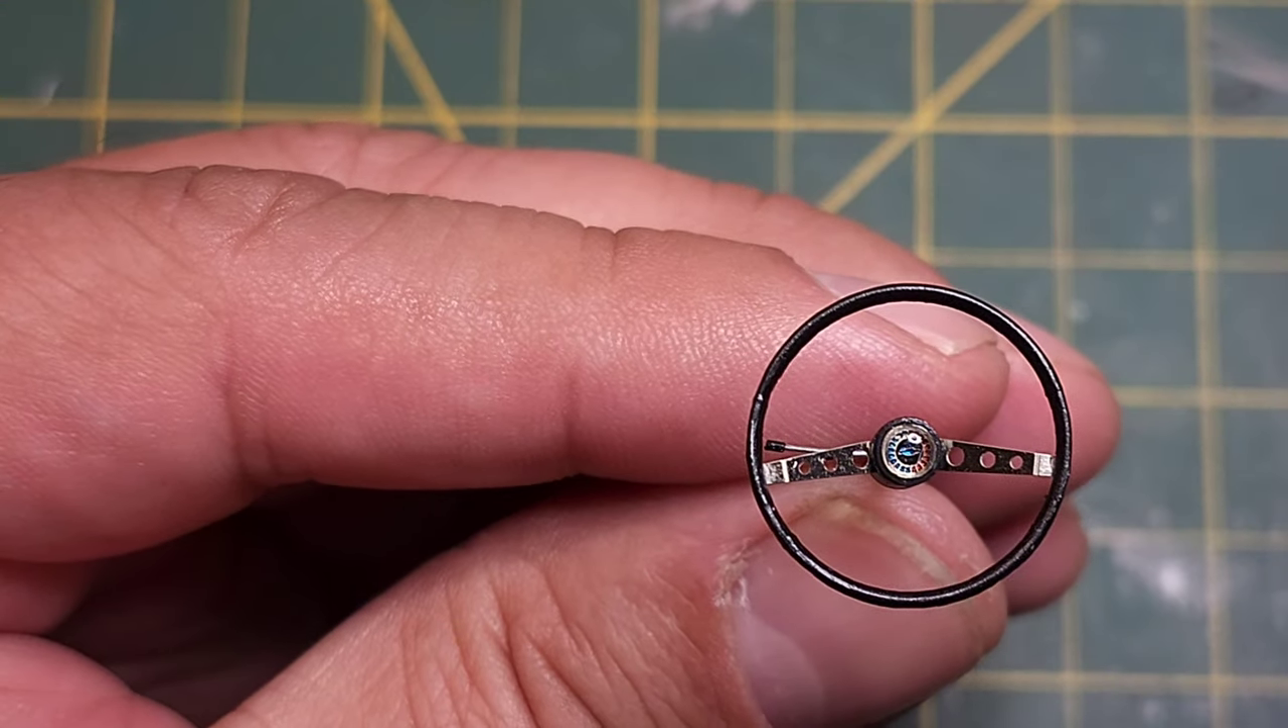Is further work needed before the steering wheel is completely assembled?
No.